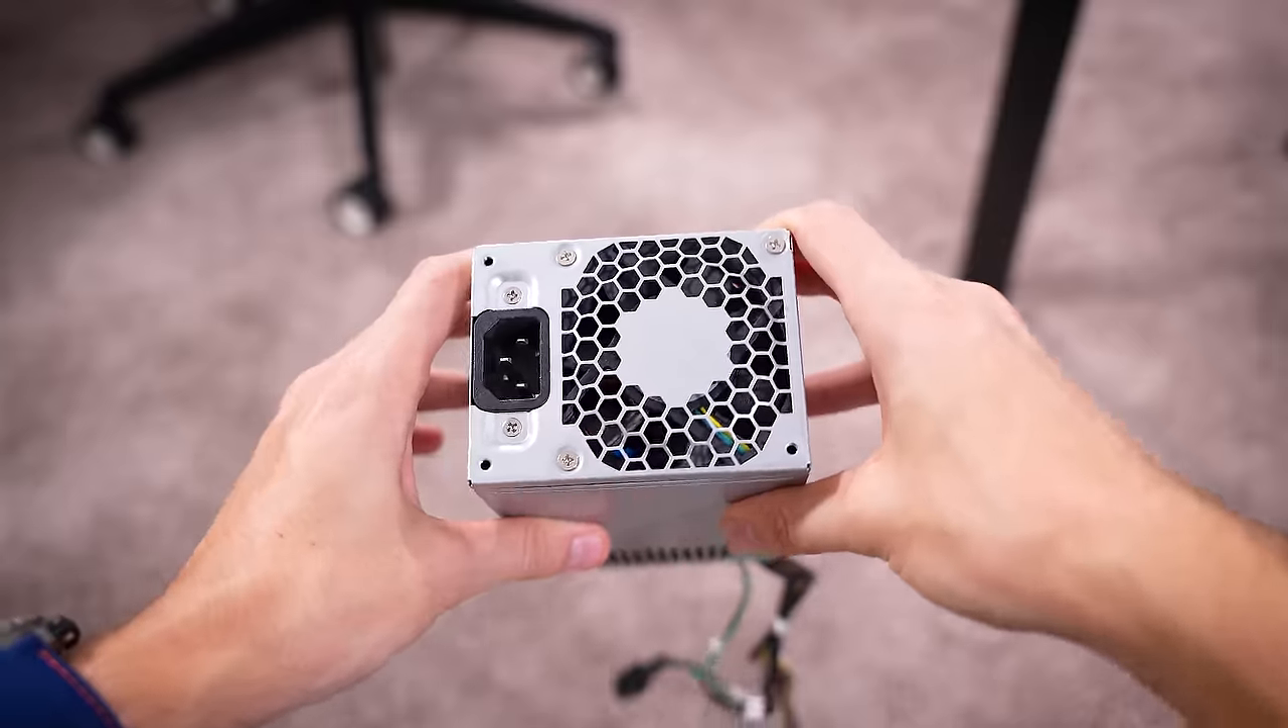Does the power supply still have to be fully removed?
No.